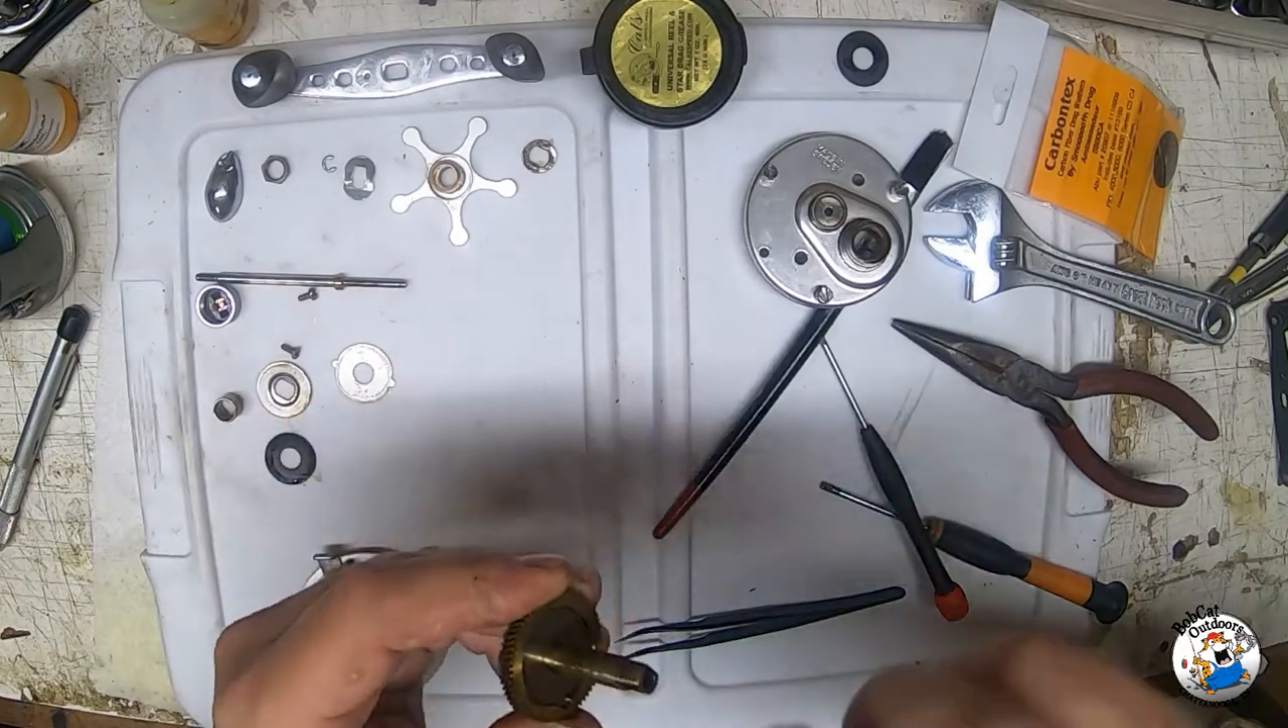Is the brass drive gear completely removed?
Yes.